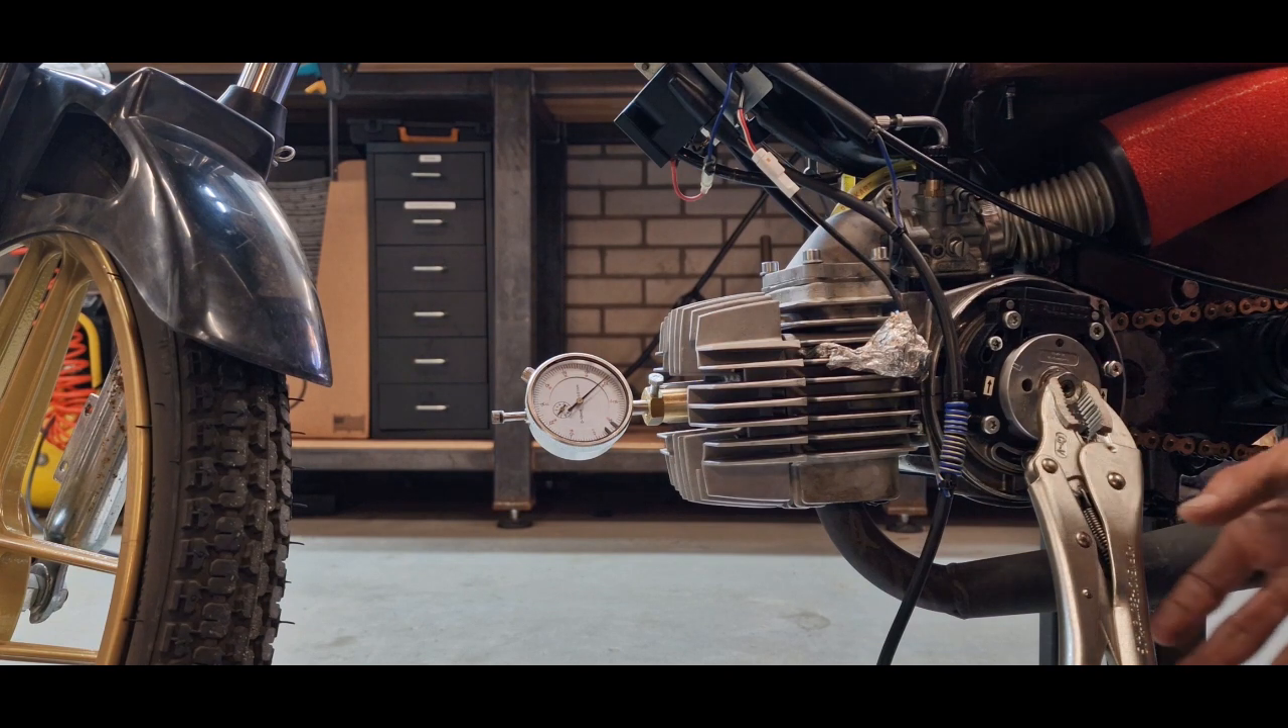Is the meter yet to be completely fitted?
No.